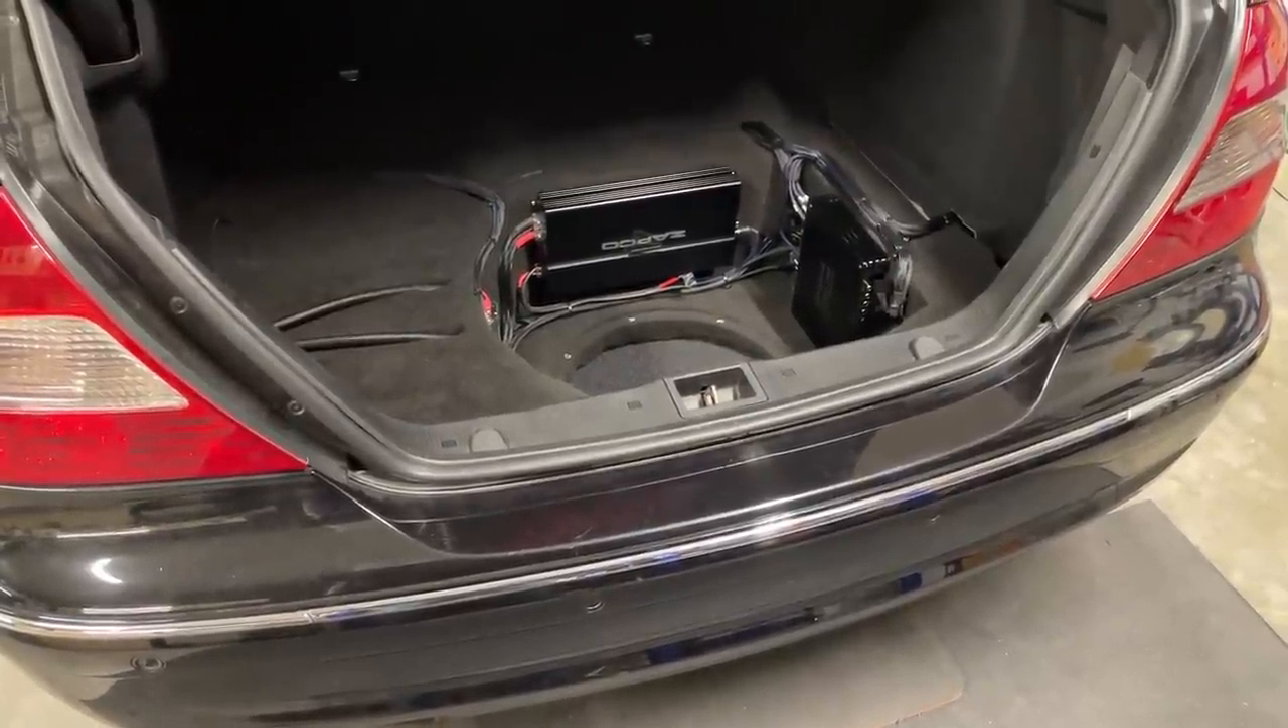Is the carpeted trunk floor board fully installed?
No.